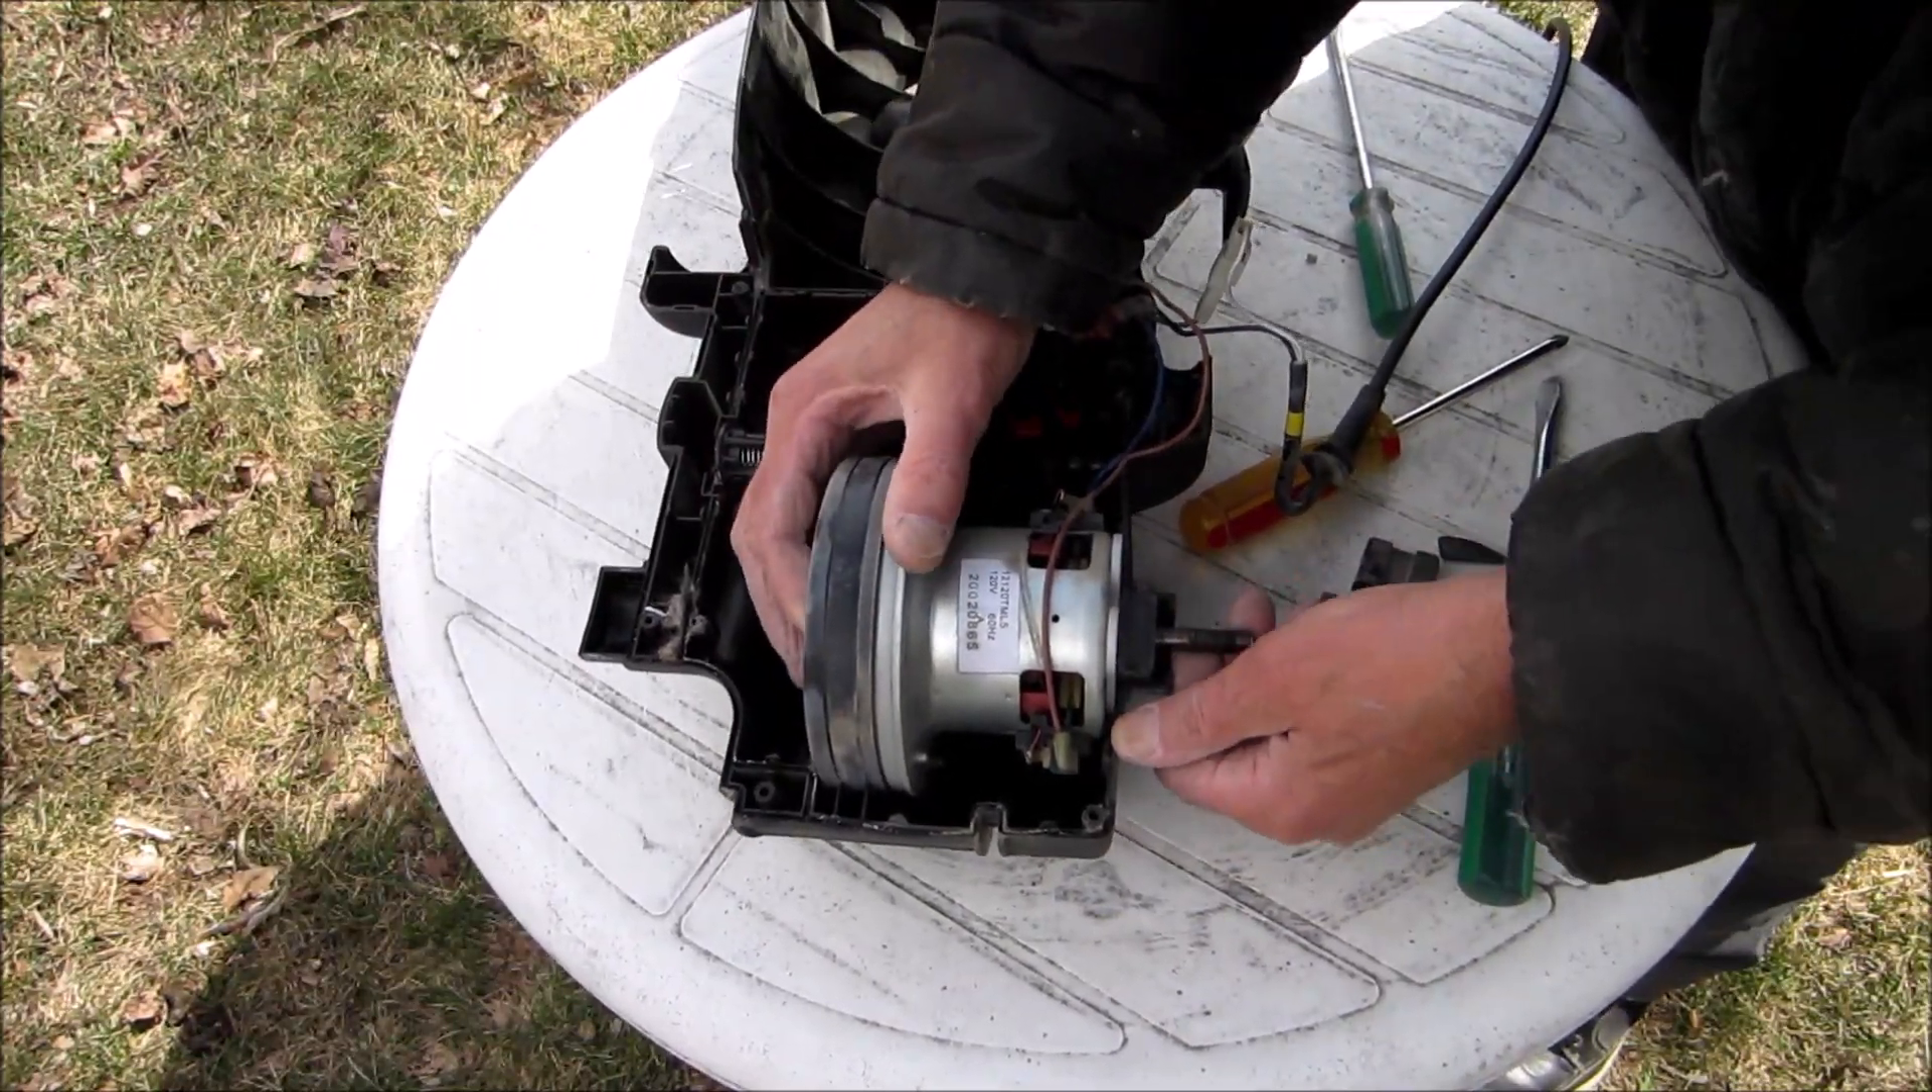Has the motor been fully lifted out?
No.